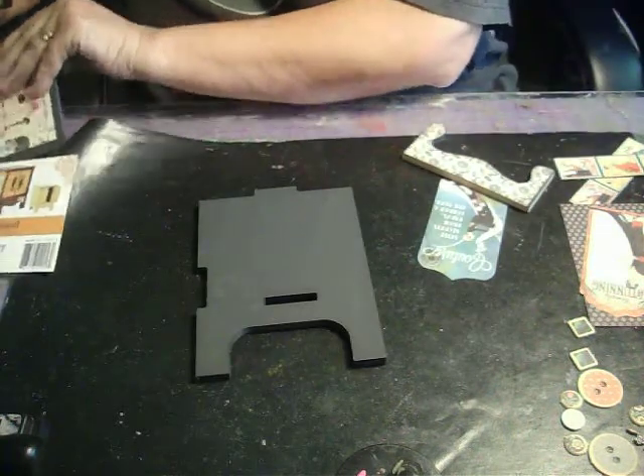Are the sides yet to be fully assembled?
Yes.